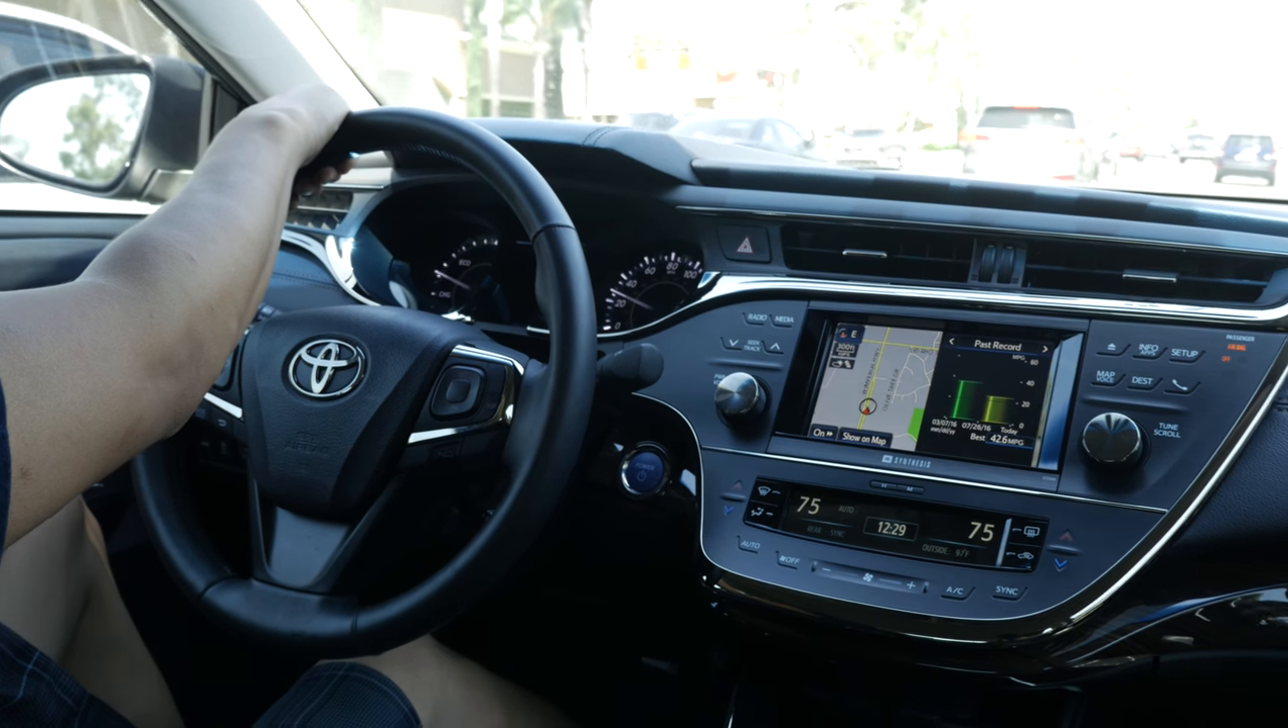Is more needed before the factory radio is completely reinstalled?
No.